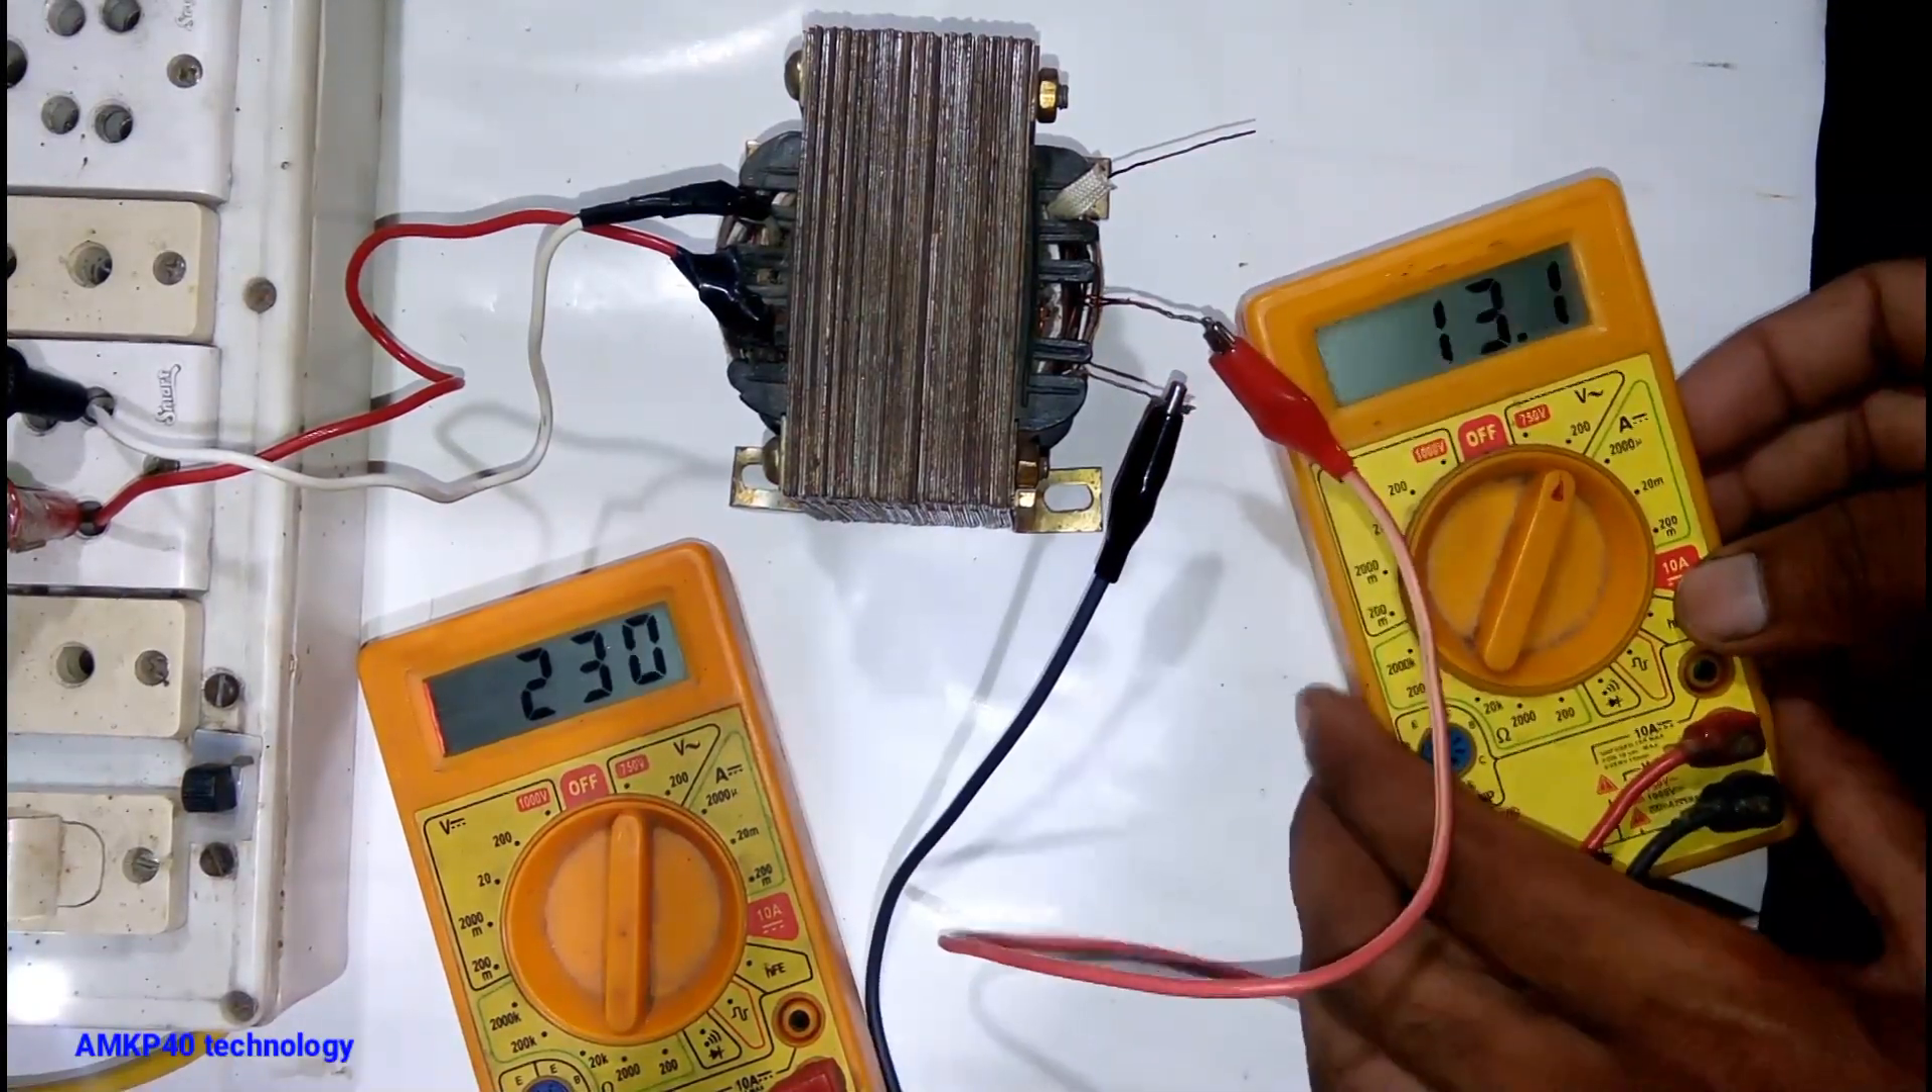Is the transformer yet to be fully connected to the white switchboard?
No.